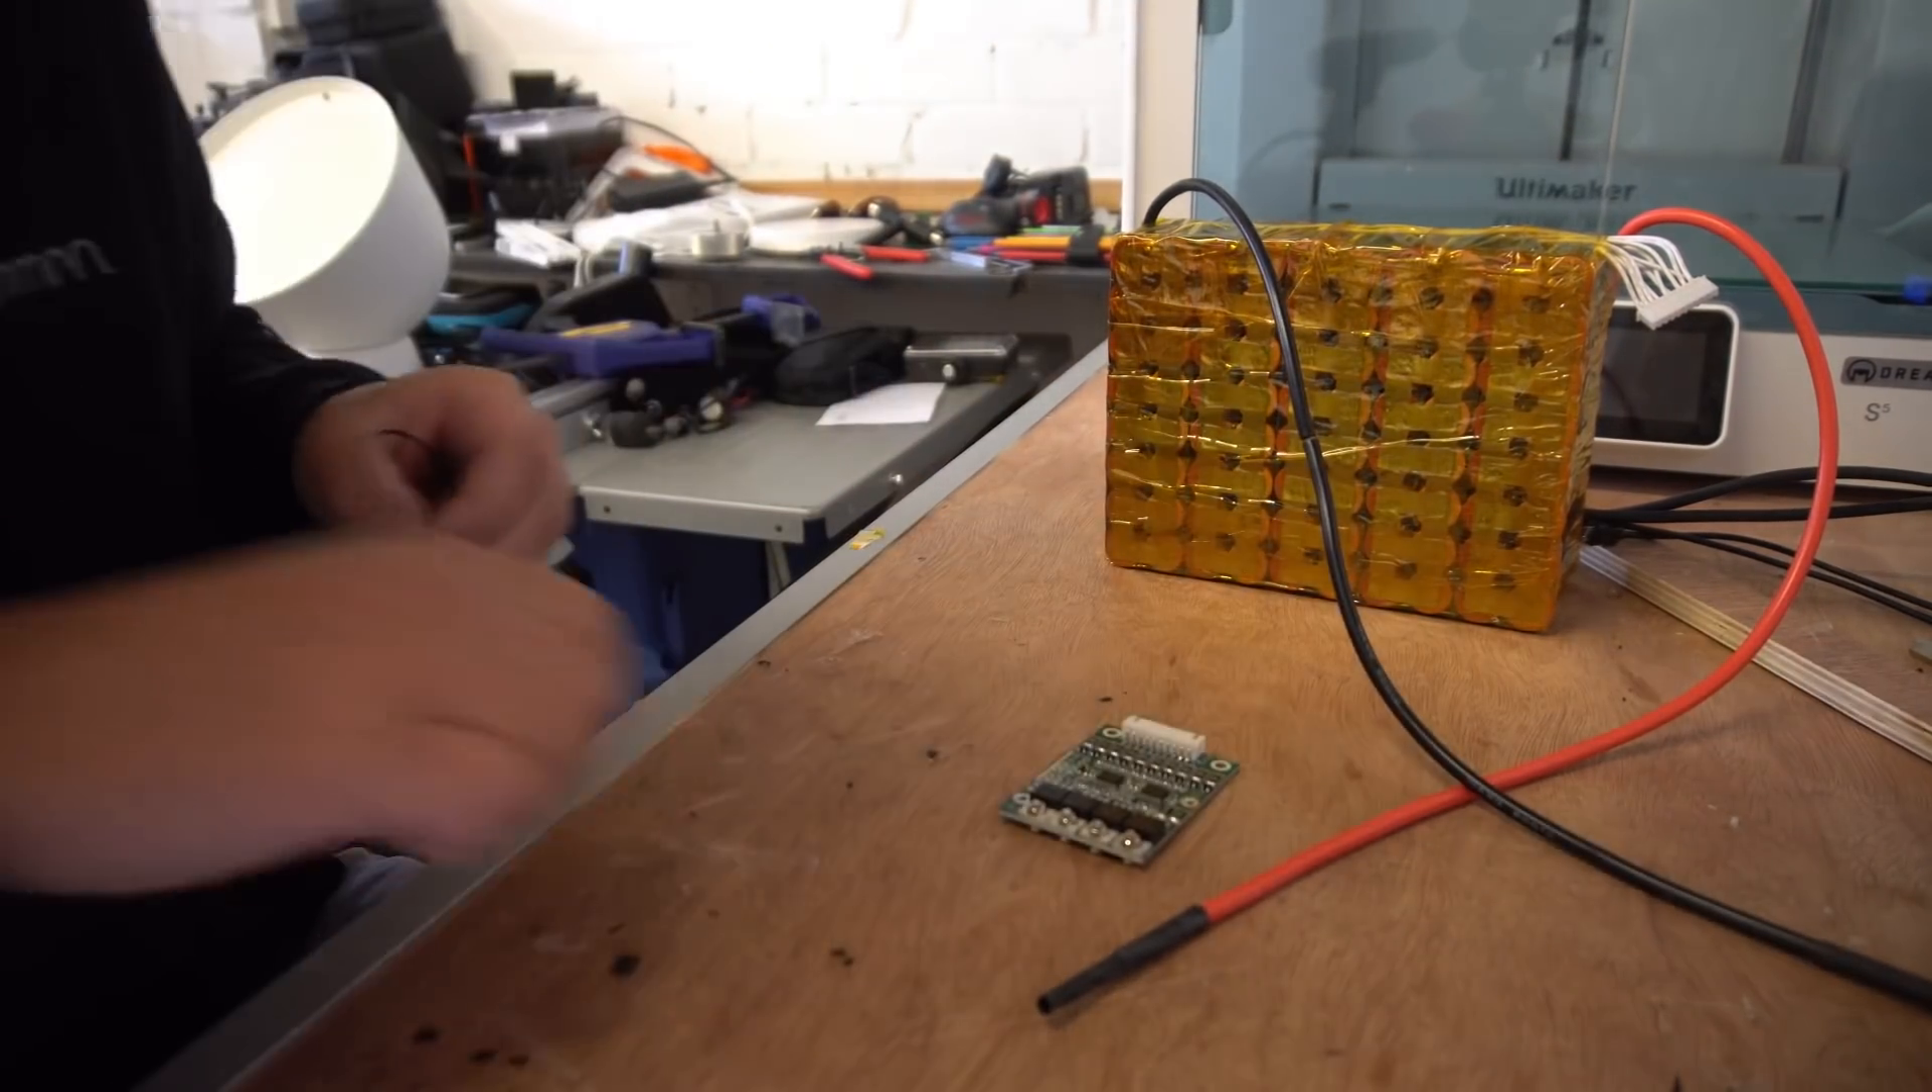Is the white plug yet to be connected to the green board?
Yes.